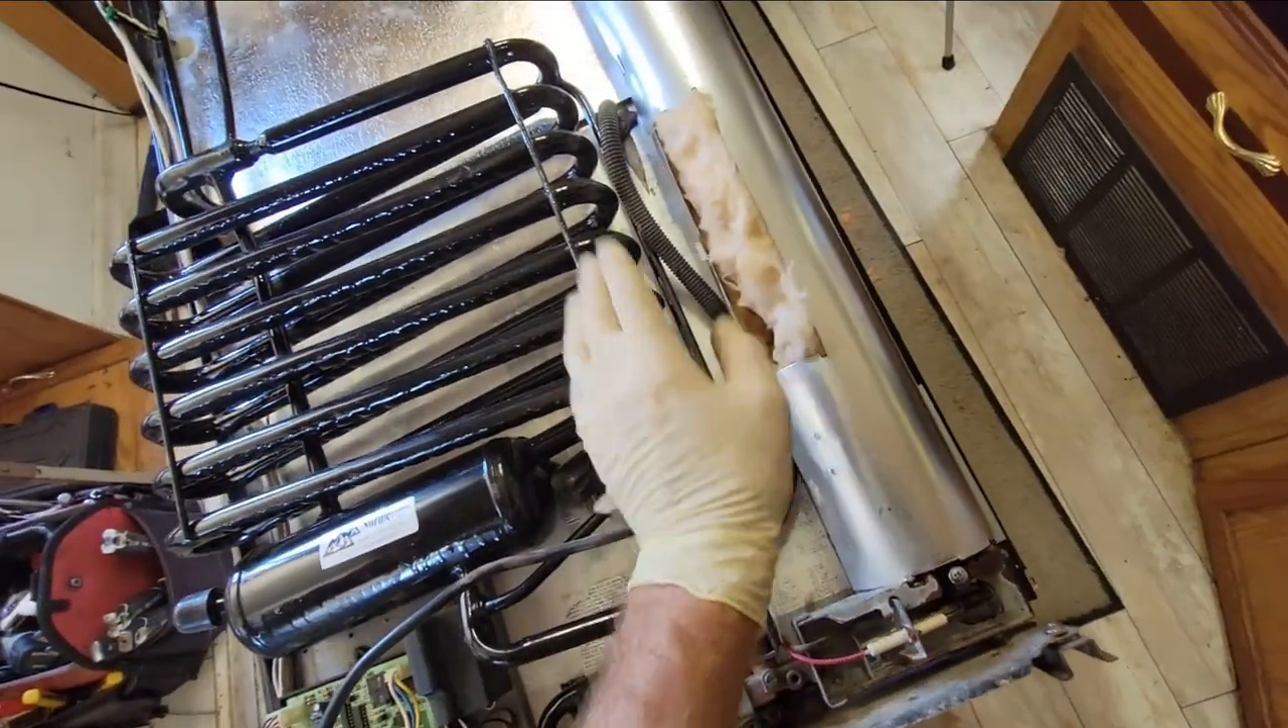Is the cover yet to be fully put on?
Yes.